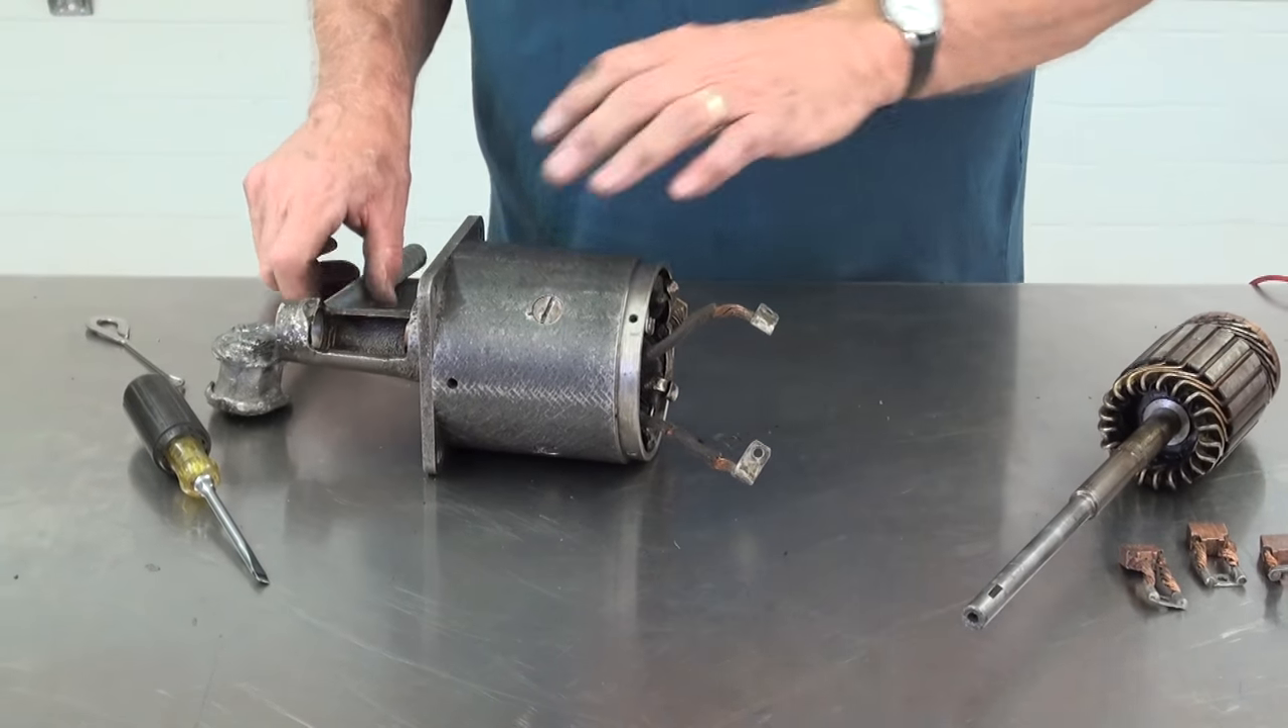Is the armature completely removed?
Yes.